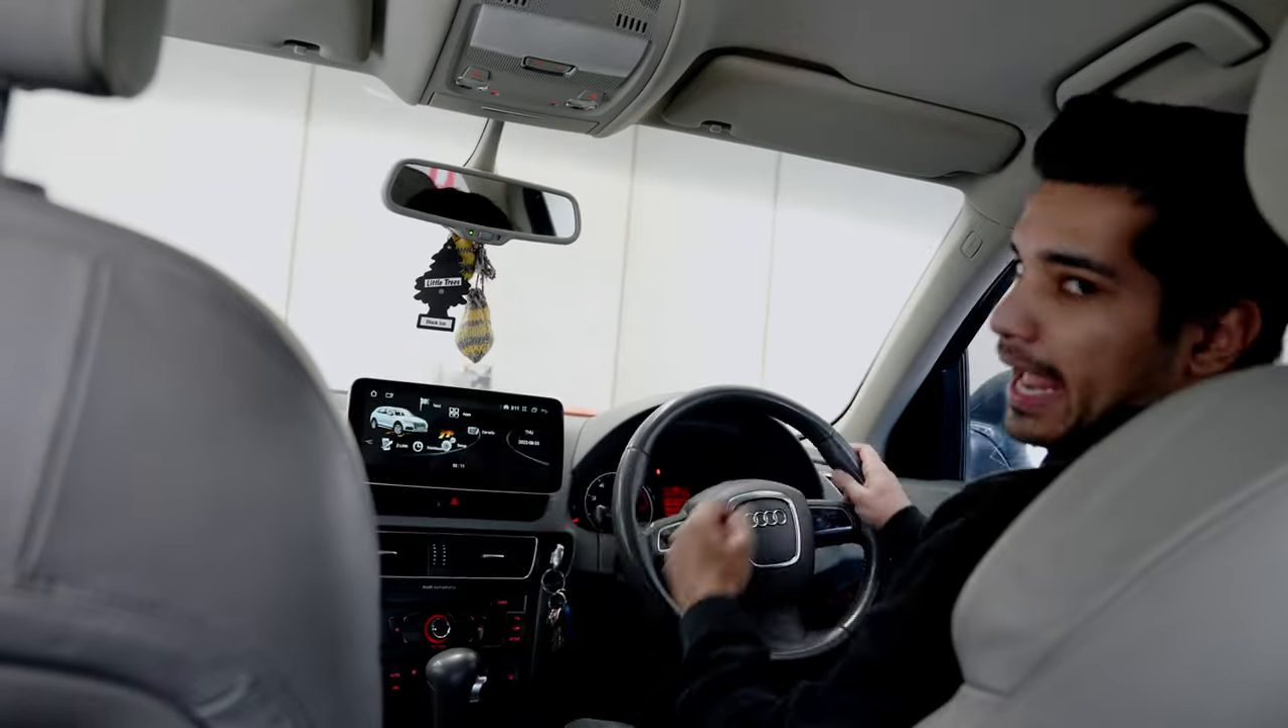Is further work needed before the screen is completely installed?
No.